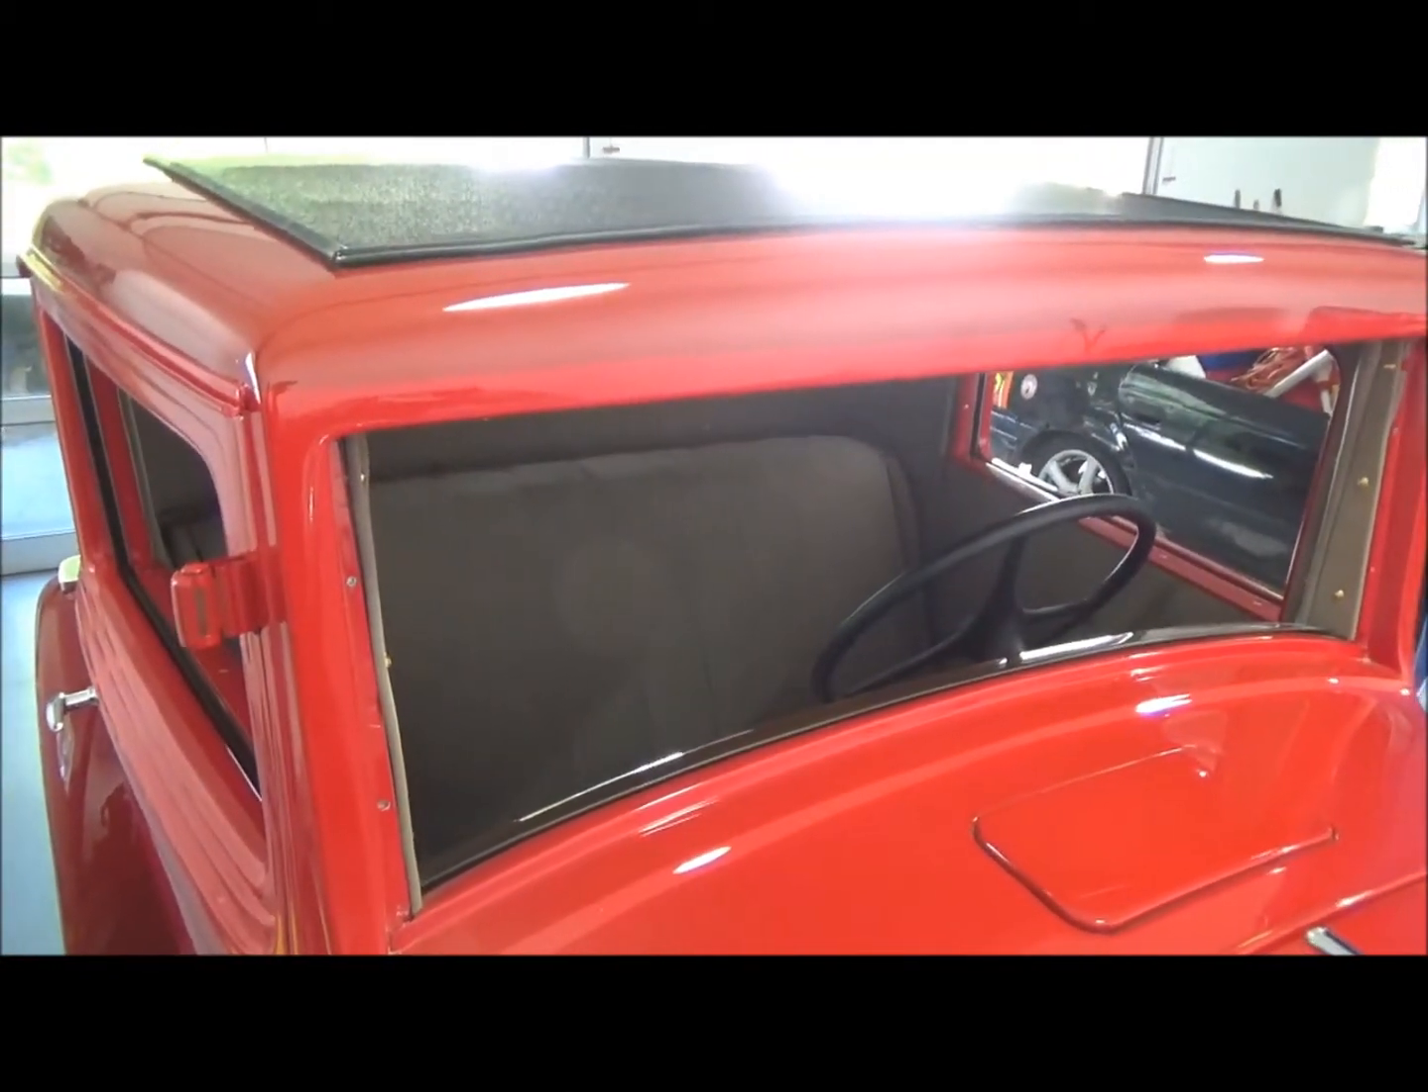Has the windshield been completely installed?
No.